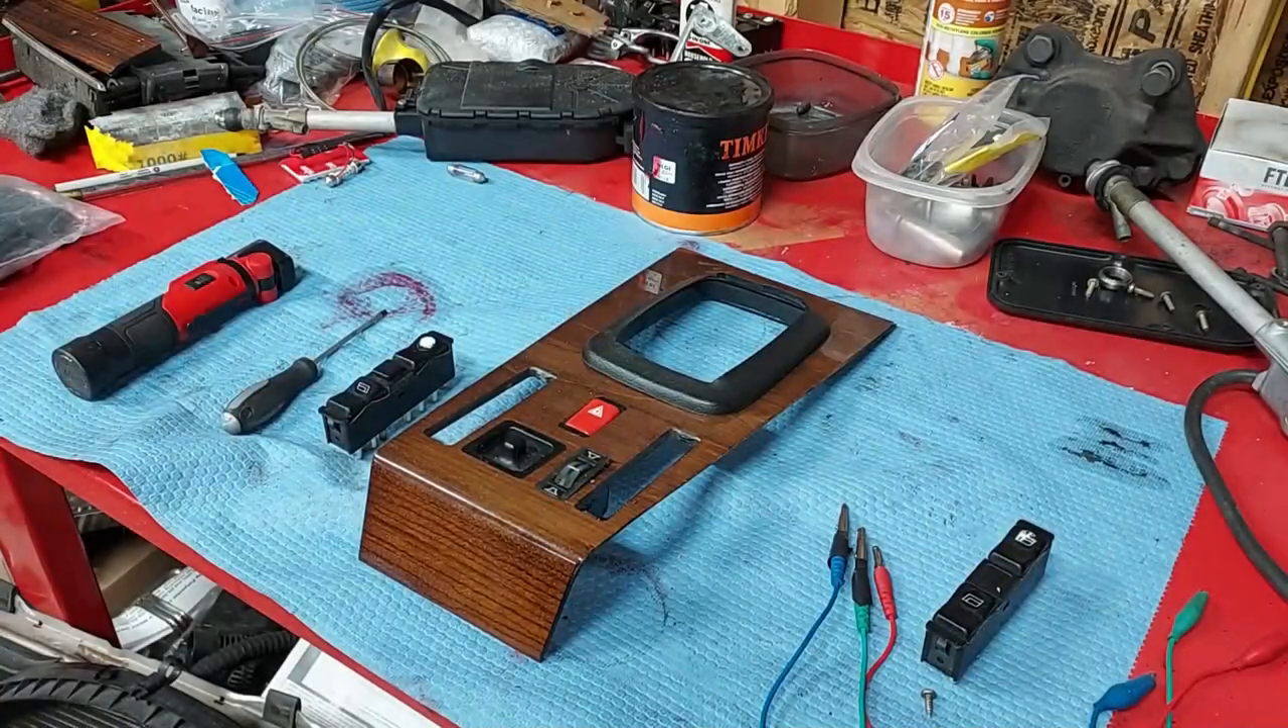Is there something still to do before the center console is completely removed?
No.